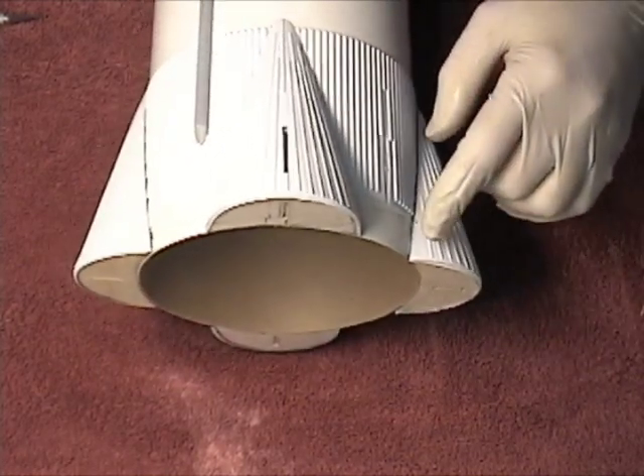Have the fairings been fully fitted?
Yes.